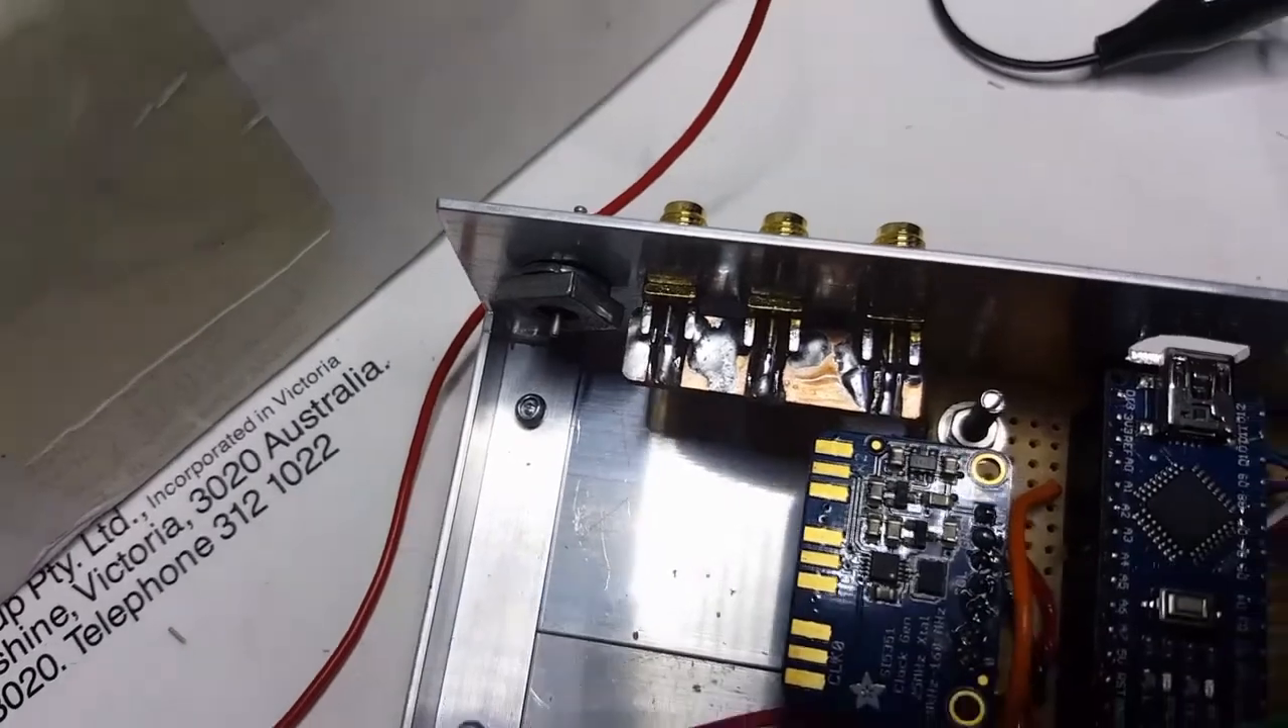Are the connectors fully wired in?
No.